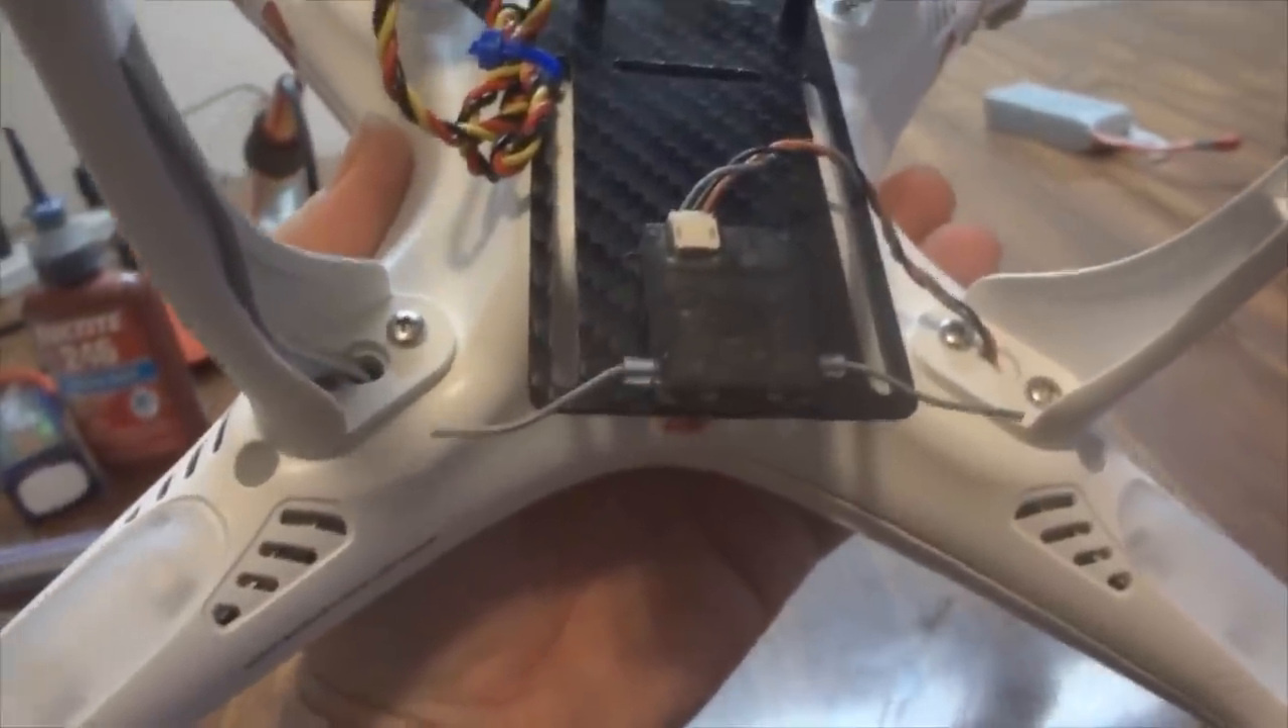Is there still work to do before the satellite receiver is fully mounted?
No.